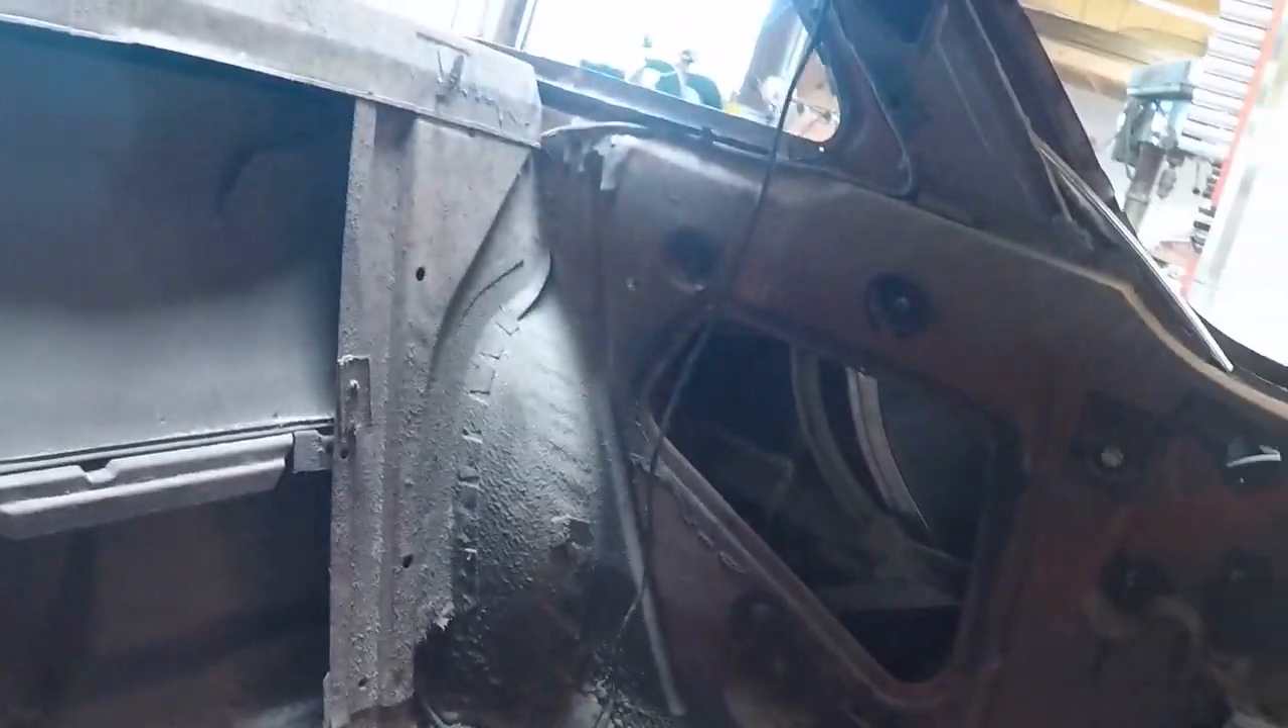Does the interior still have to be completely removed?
No.